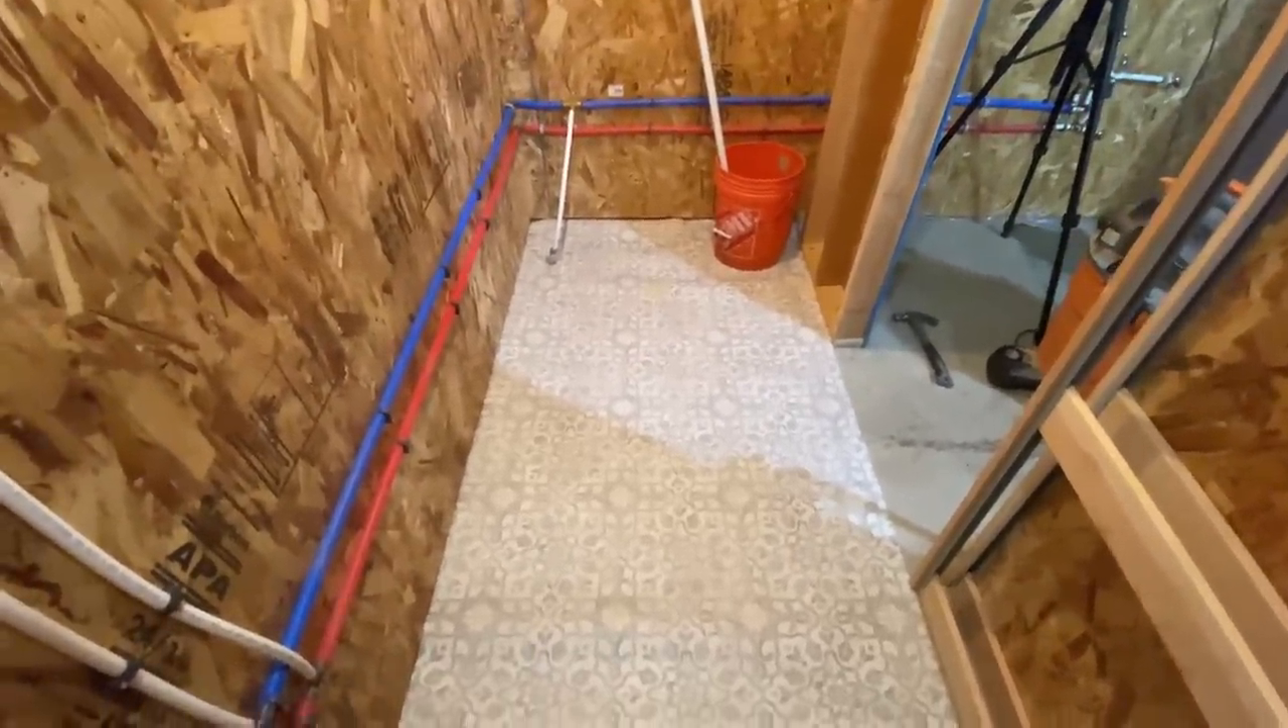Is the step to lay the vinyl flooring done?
Yes.